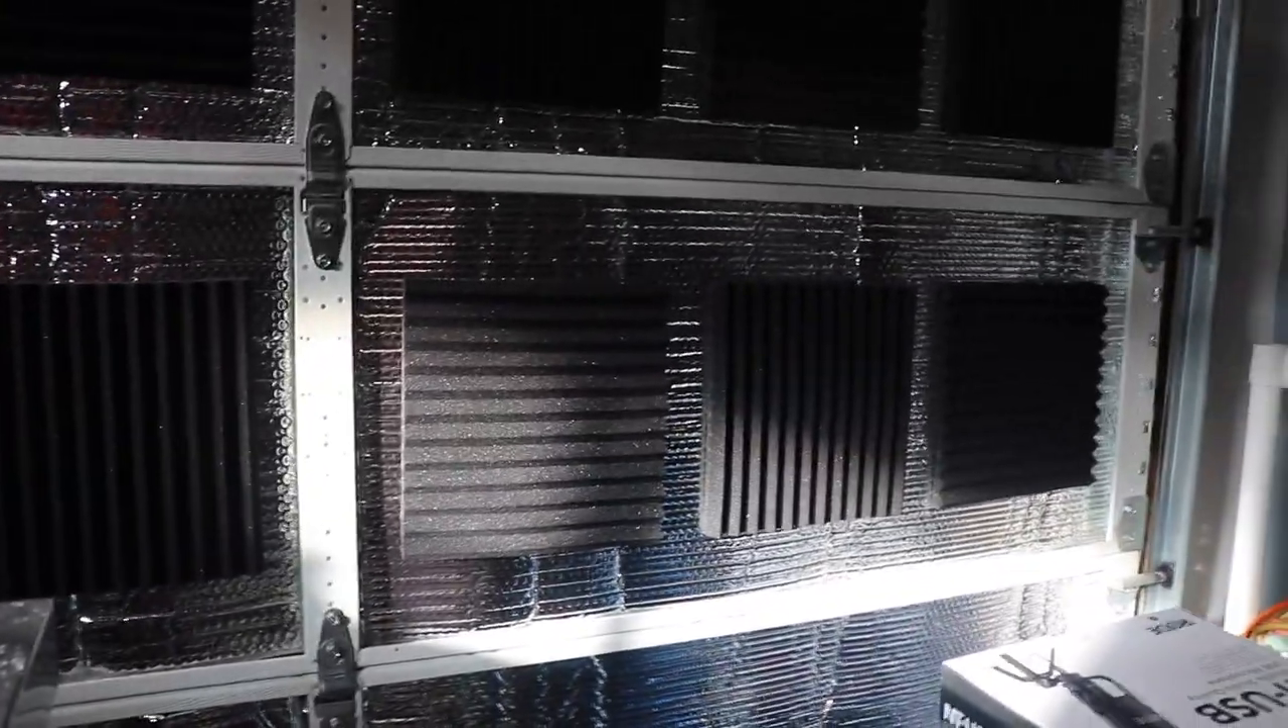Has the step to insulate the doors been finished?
Yes.